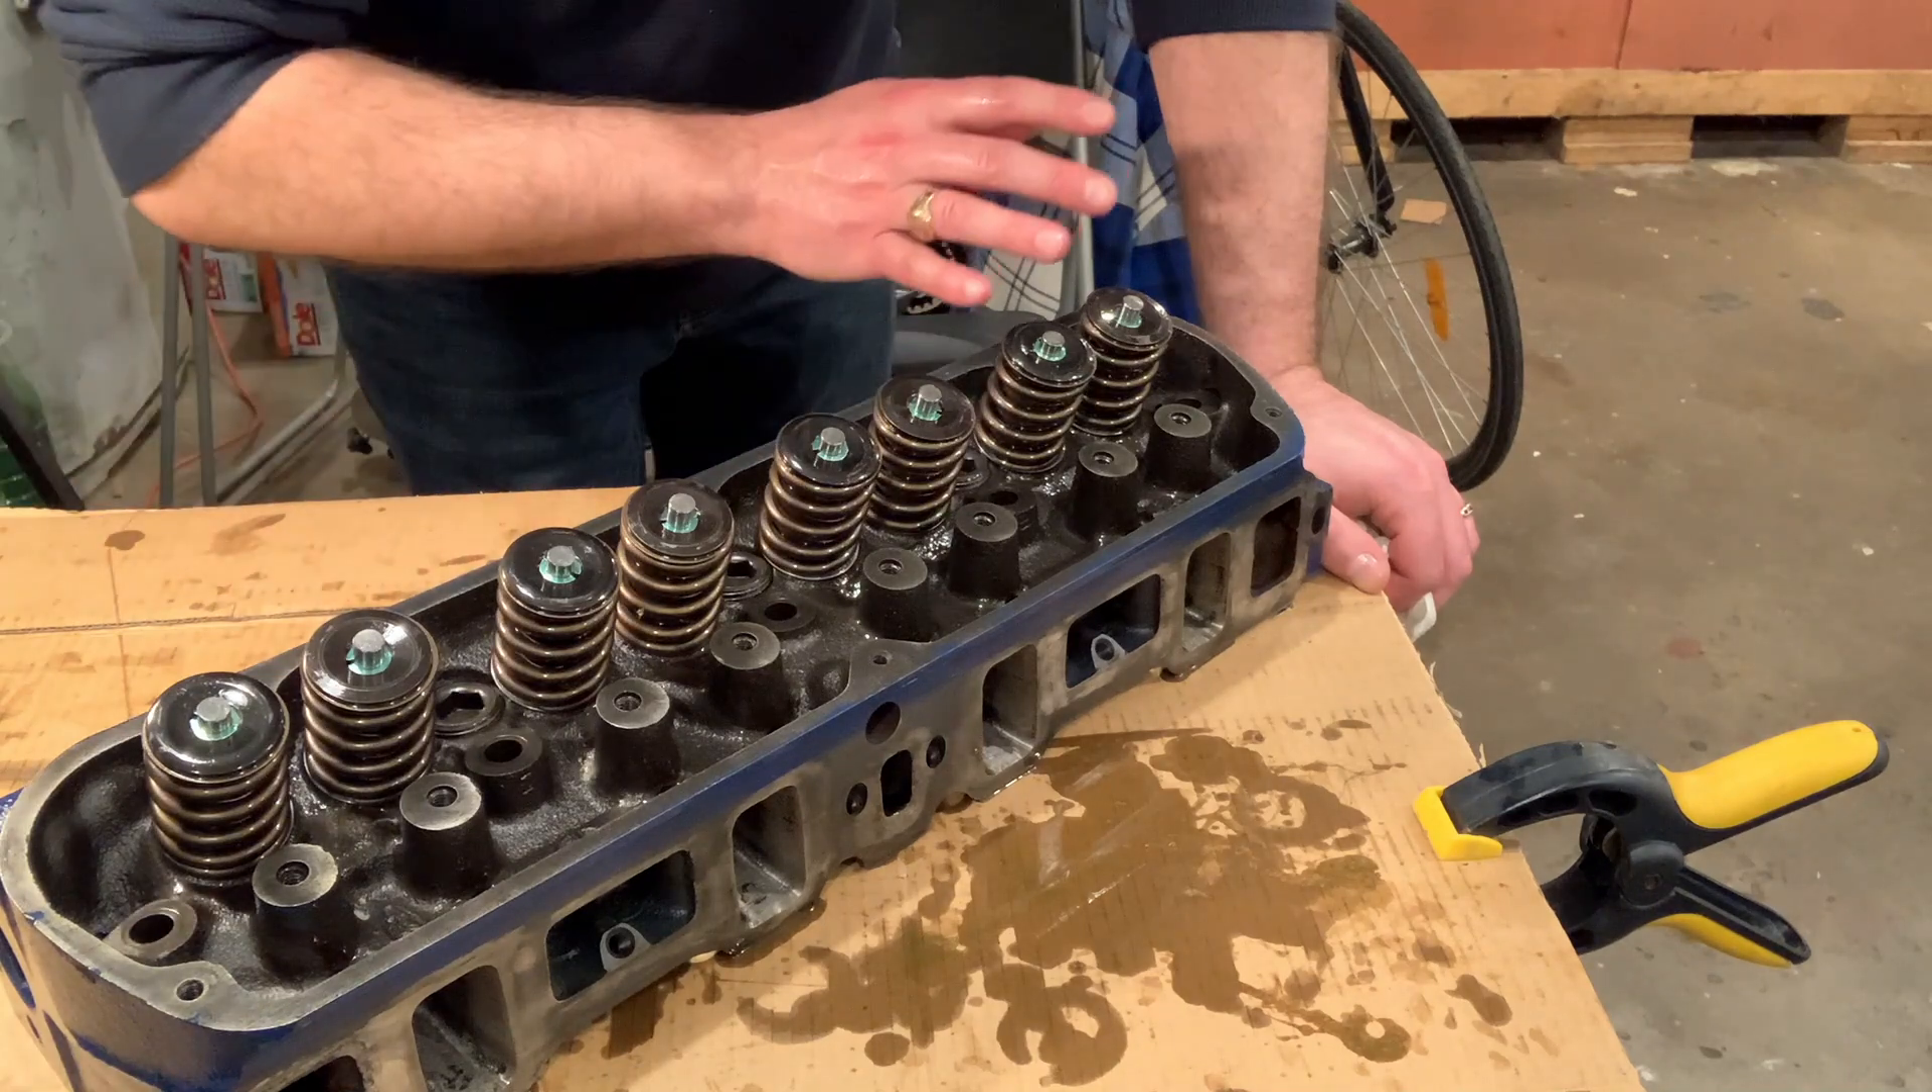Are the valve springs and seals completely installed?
Yes.